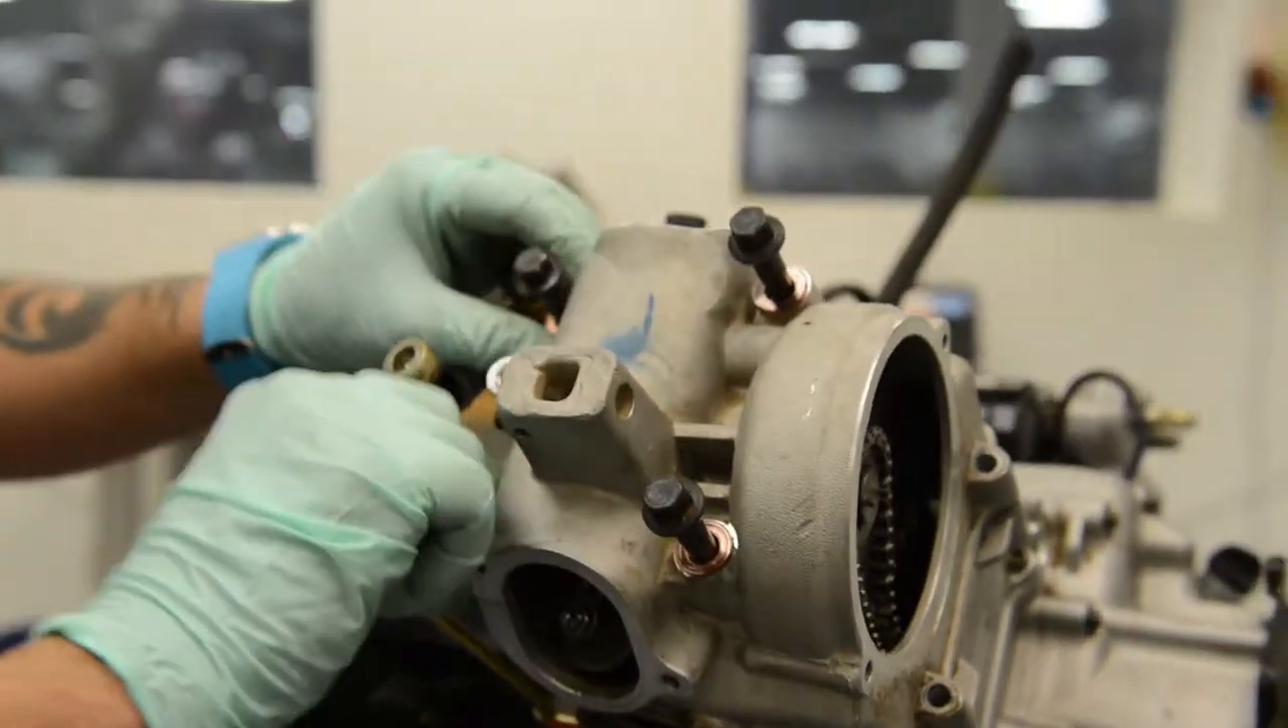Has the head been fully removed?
No.